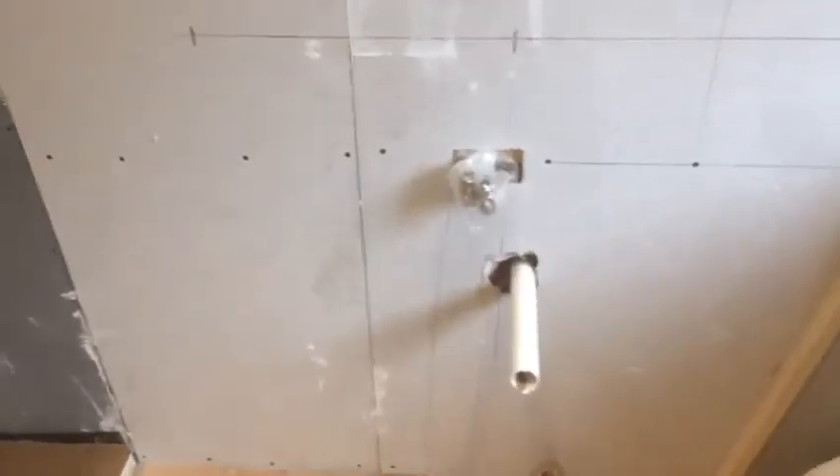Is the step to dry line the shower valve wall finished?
Yes.